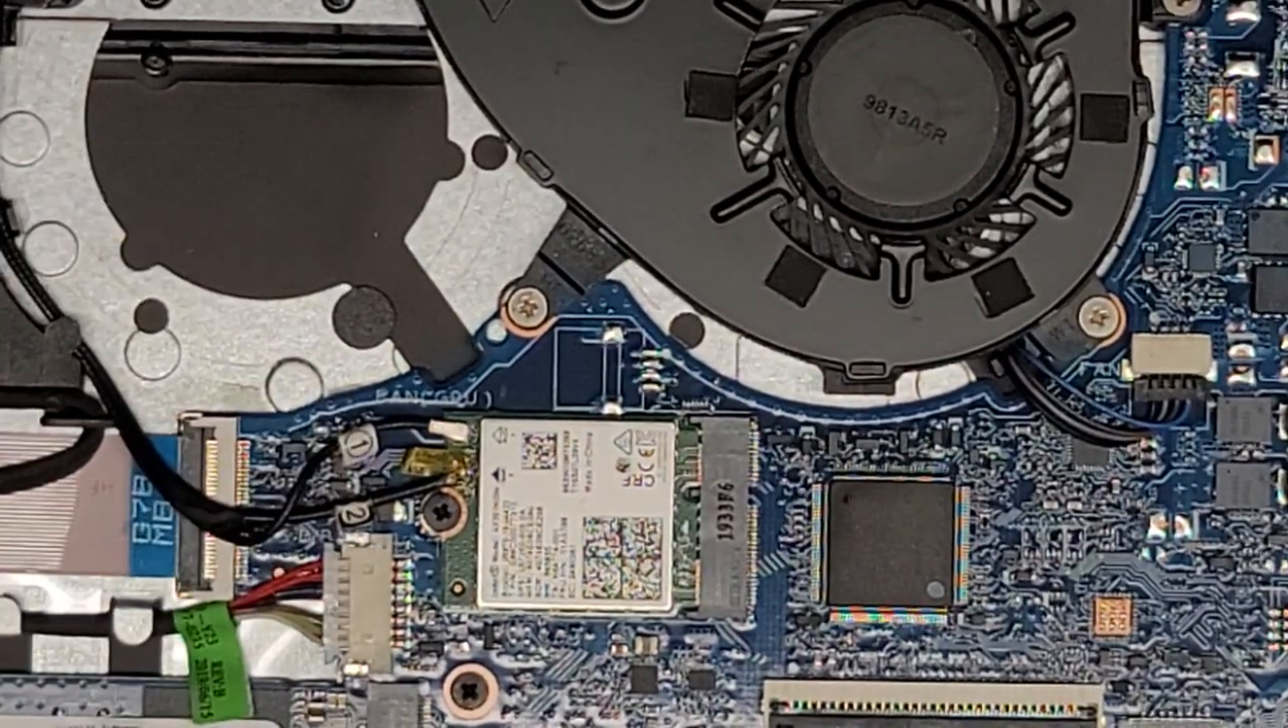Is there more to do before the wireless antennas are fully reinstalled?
No.